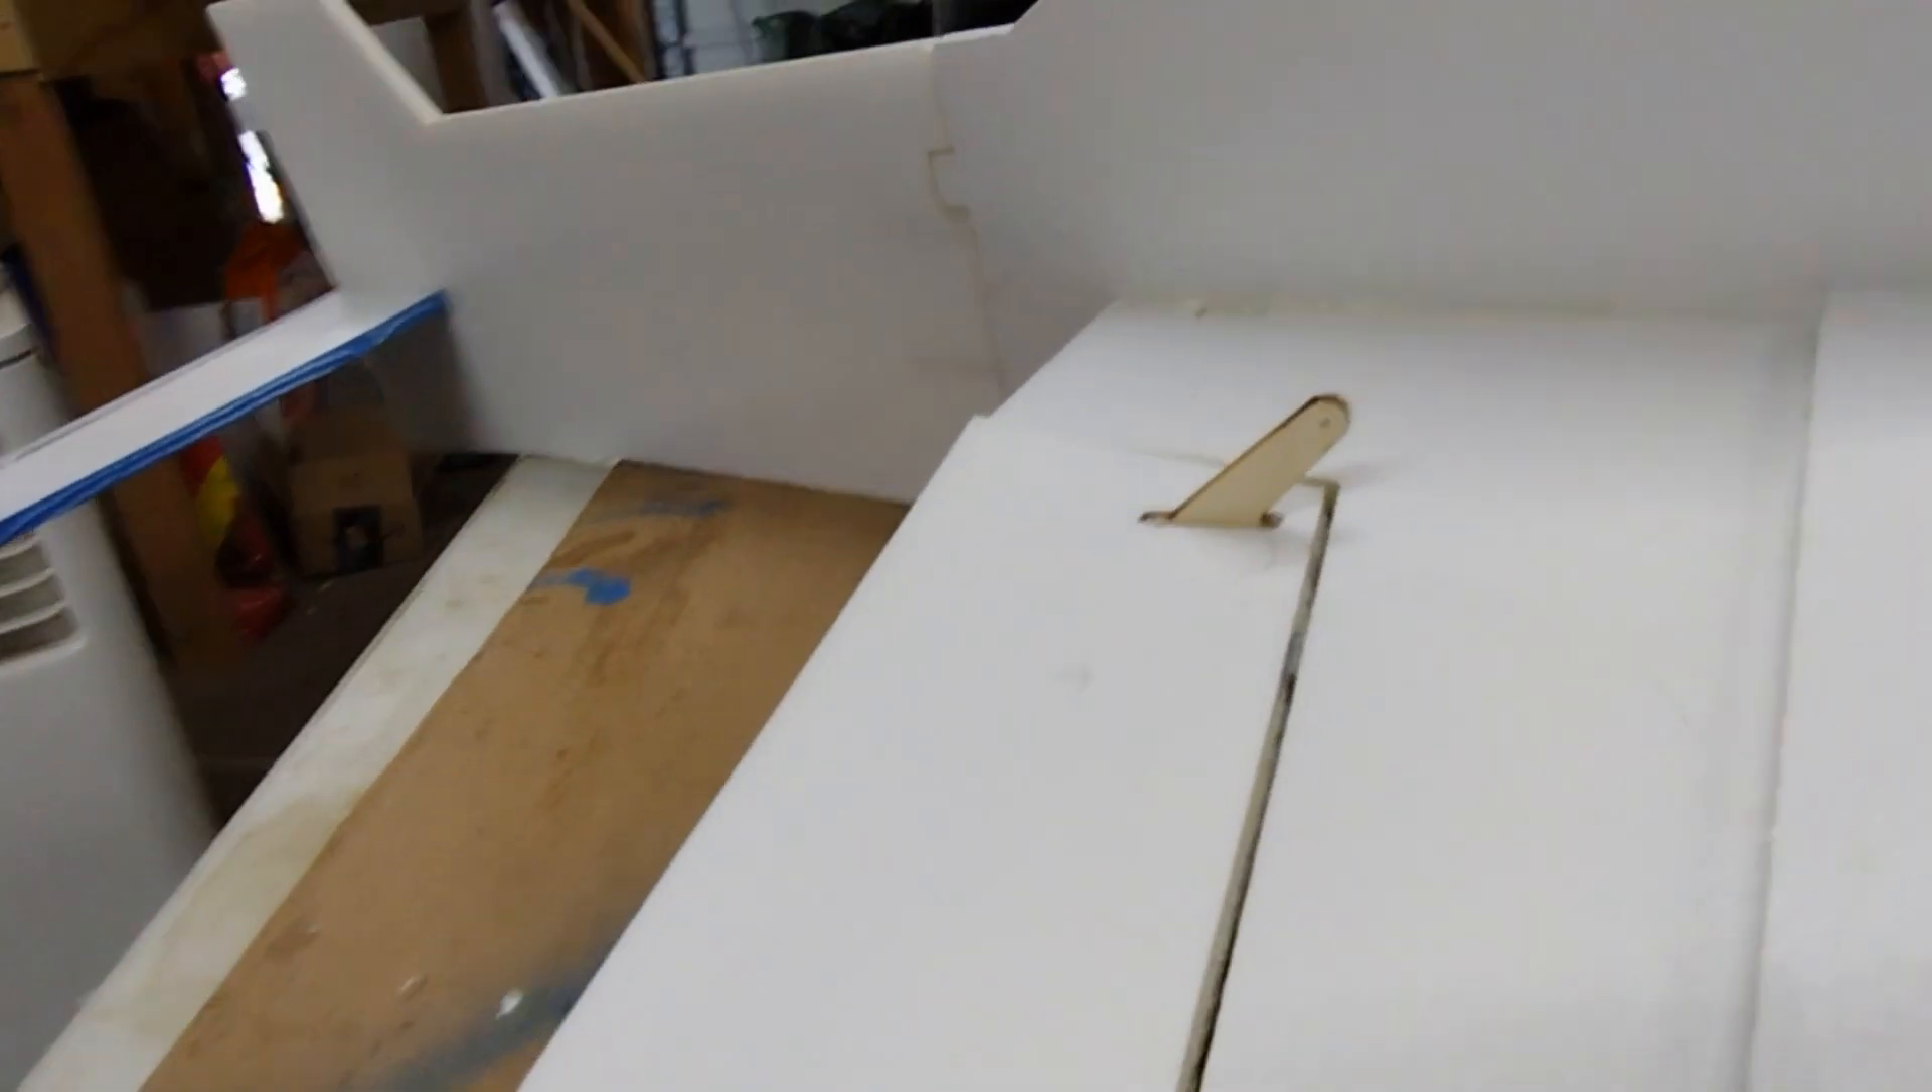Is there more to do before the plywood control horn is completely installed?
No.